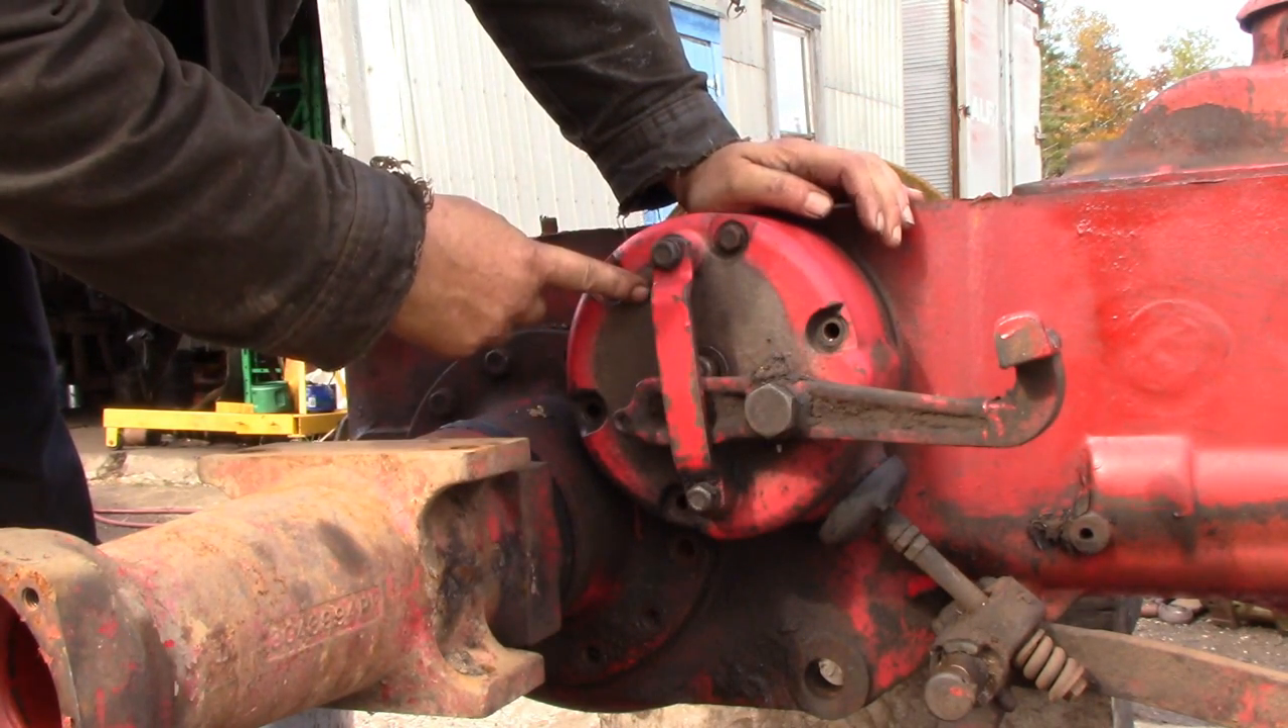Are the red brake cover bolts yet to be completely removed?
Yes.